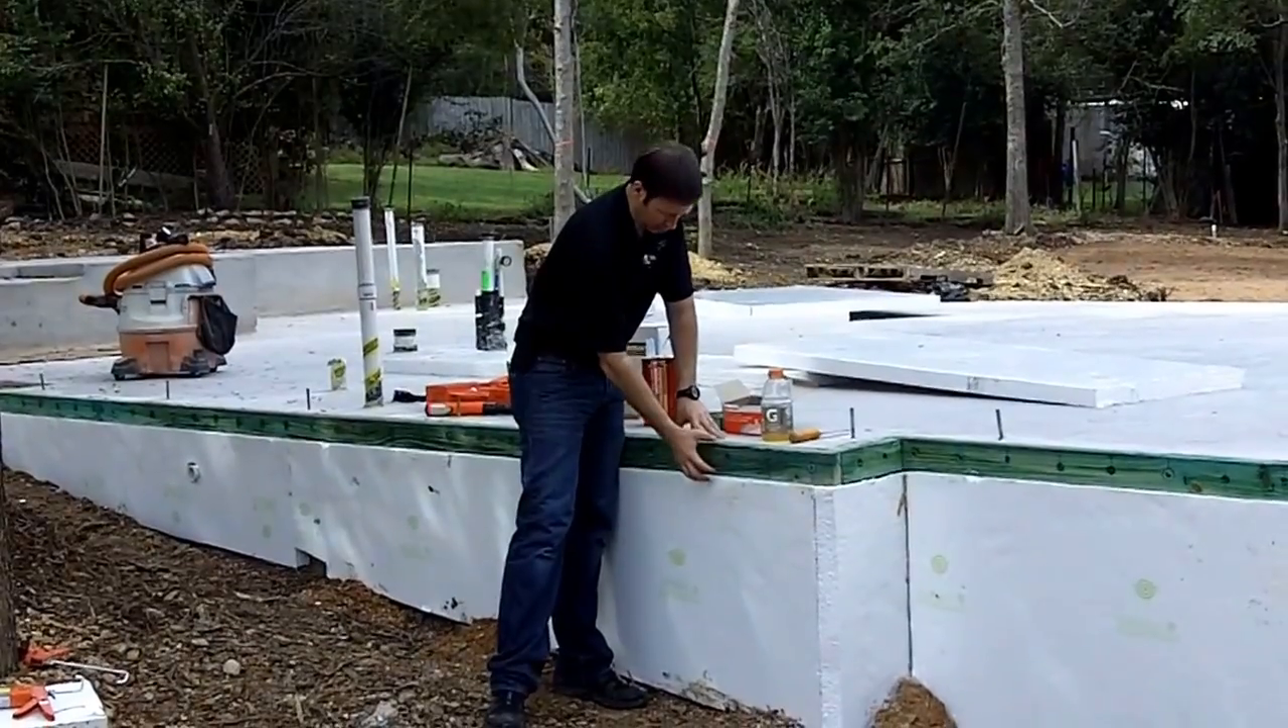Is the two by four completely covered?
No.